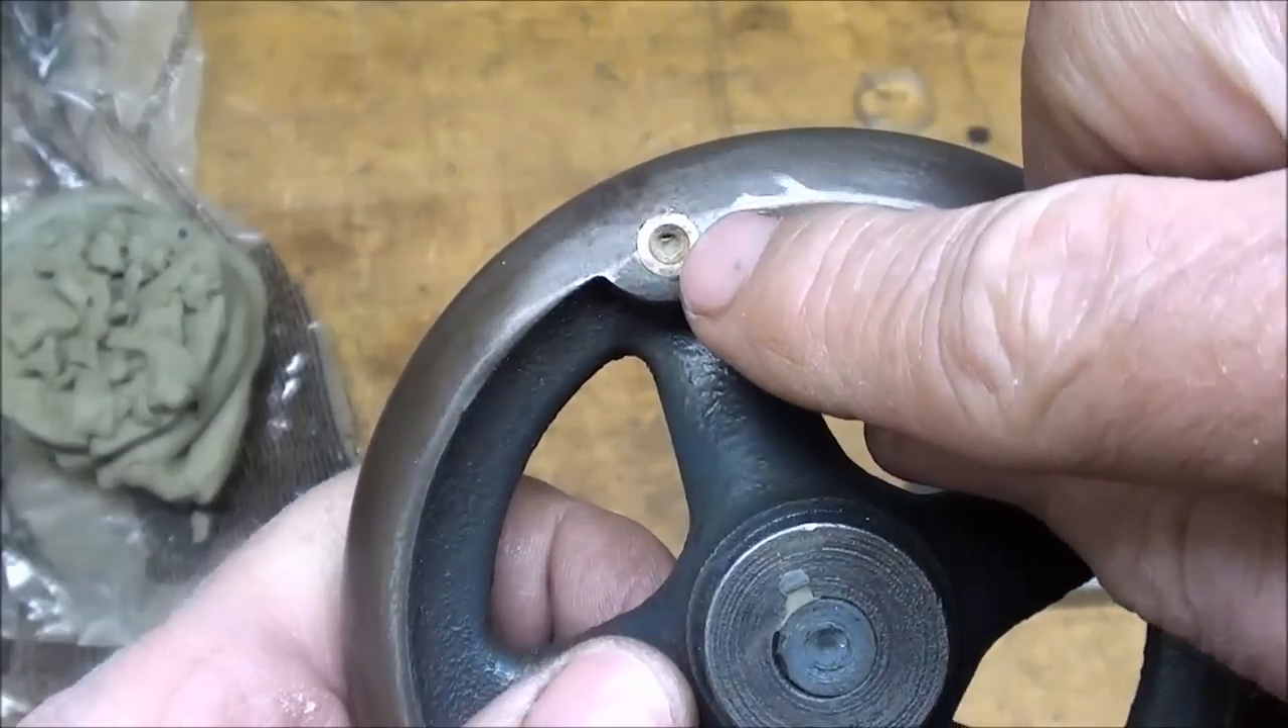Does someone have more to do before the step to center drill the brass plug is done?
No.